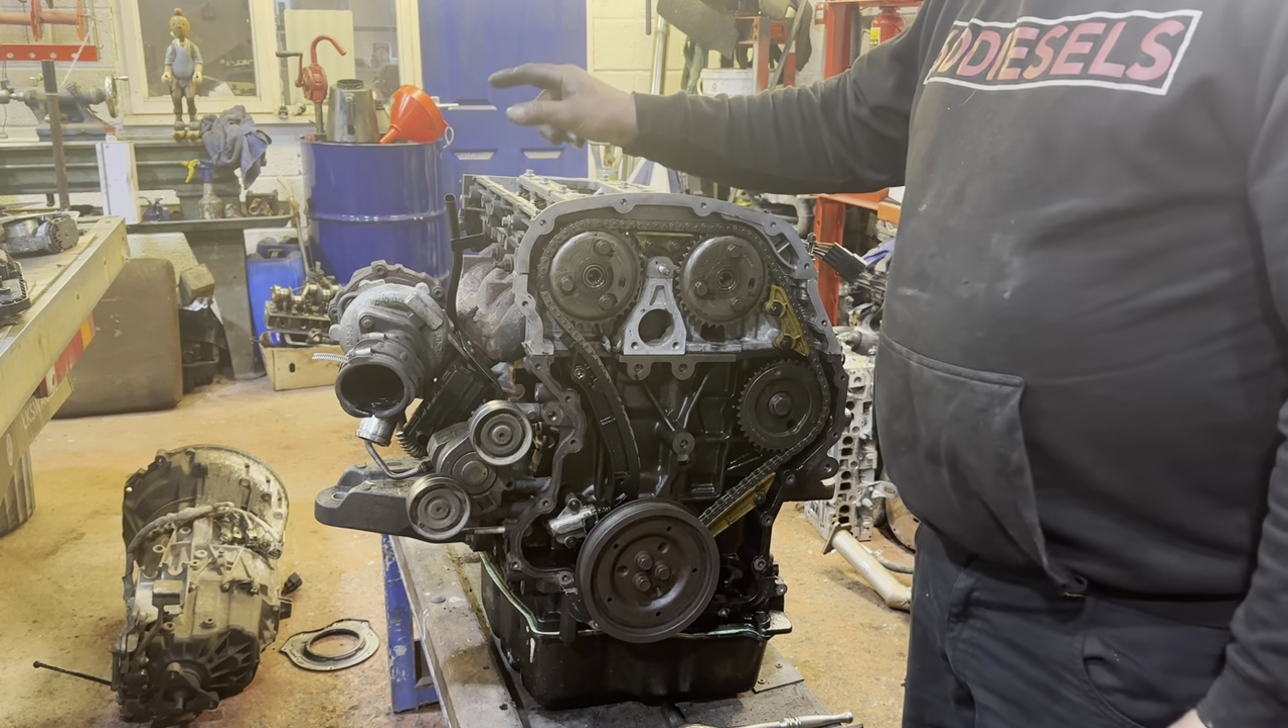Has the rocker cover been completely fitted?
No.